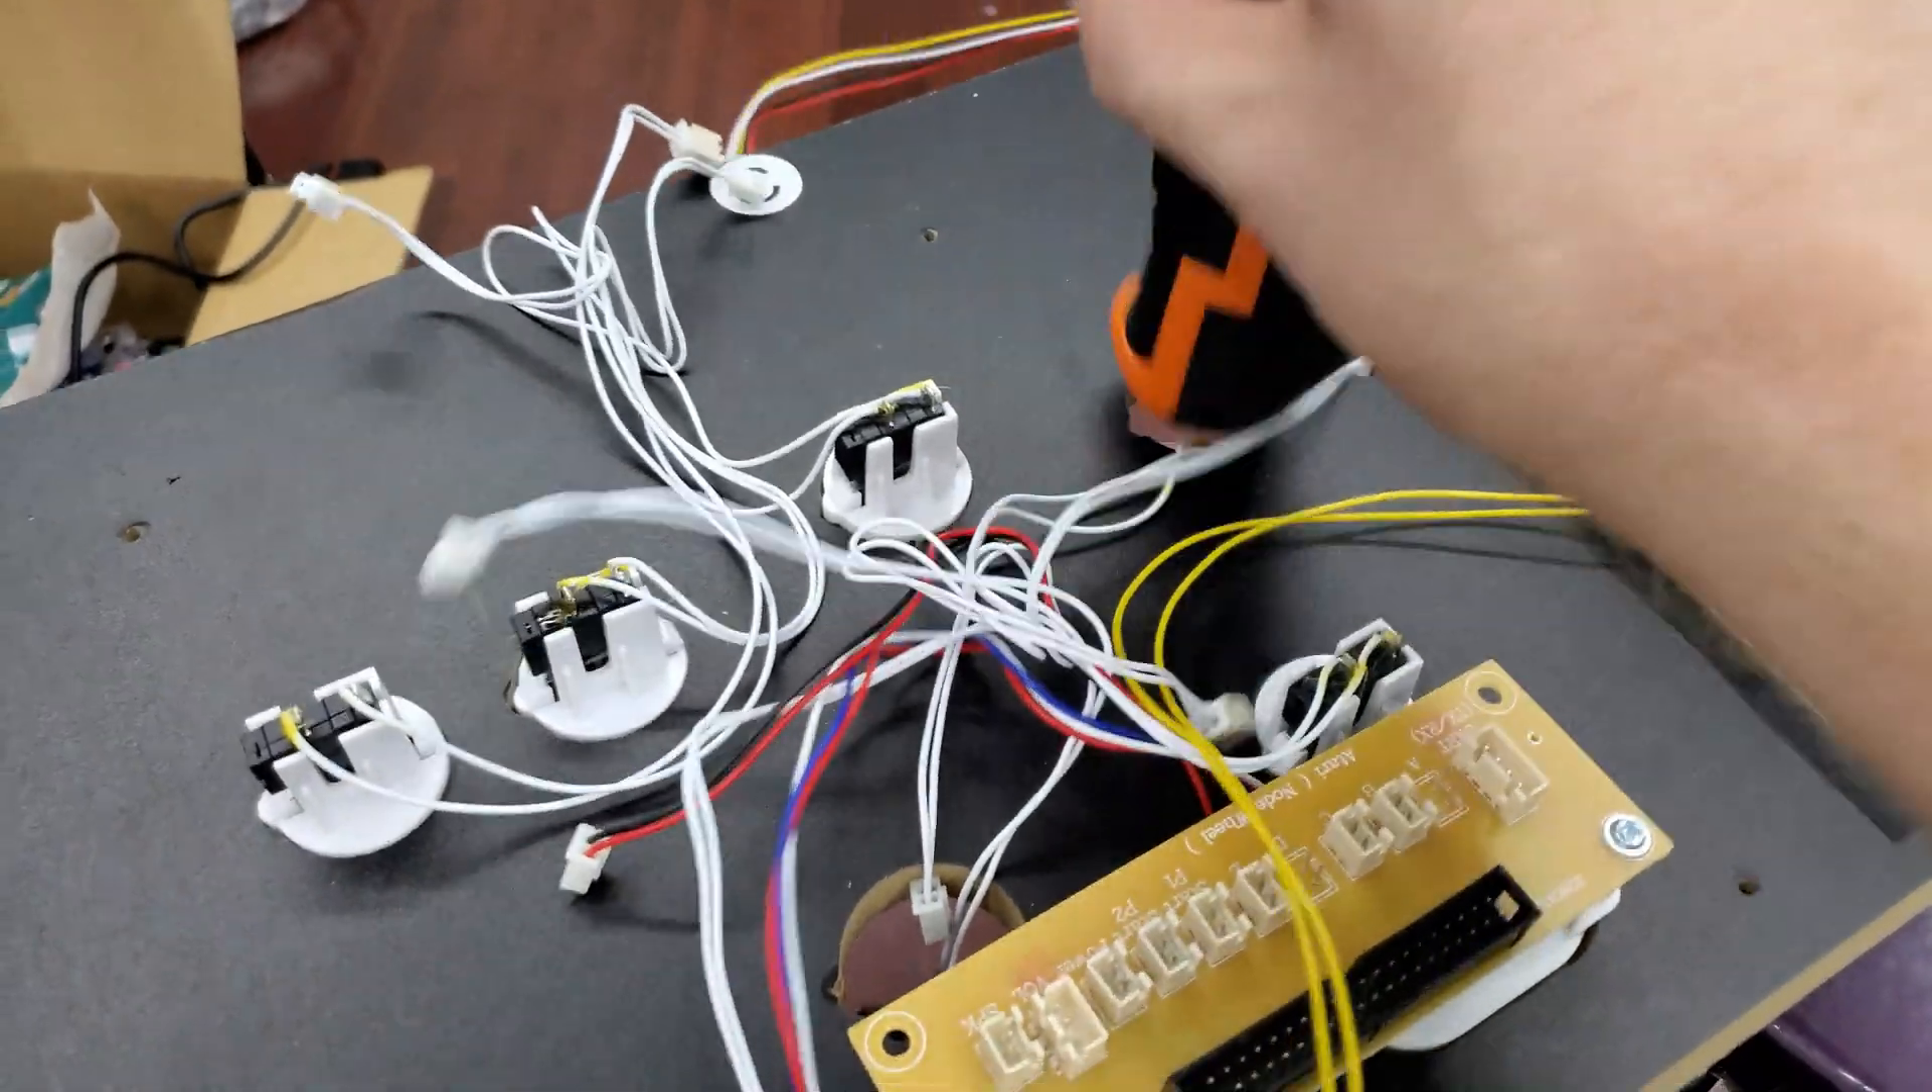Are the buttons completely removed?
No.